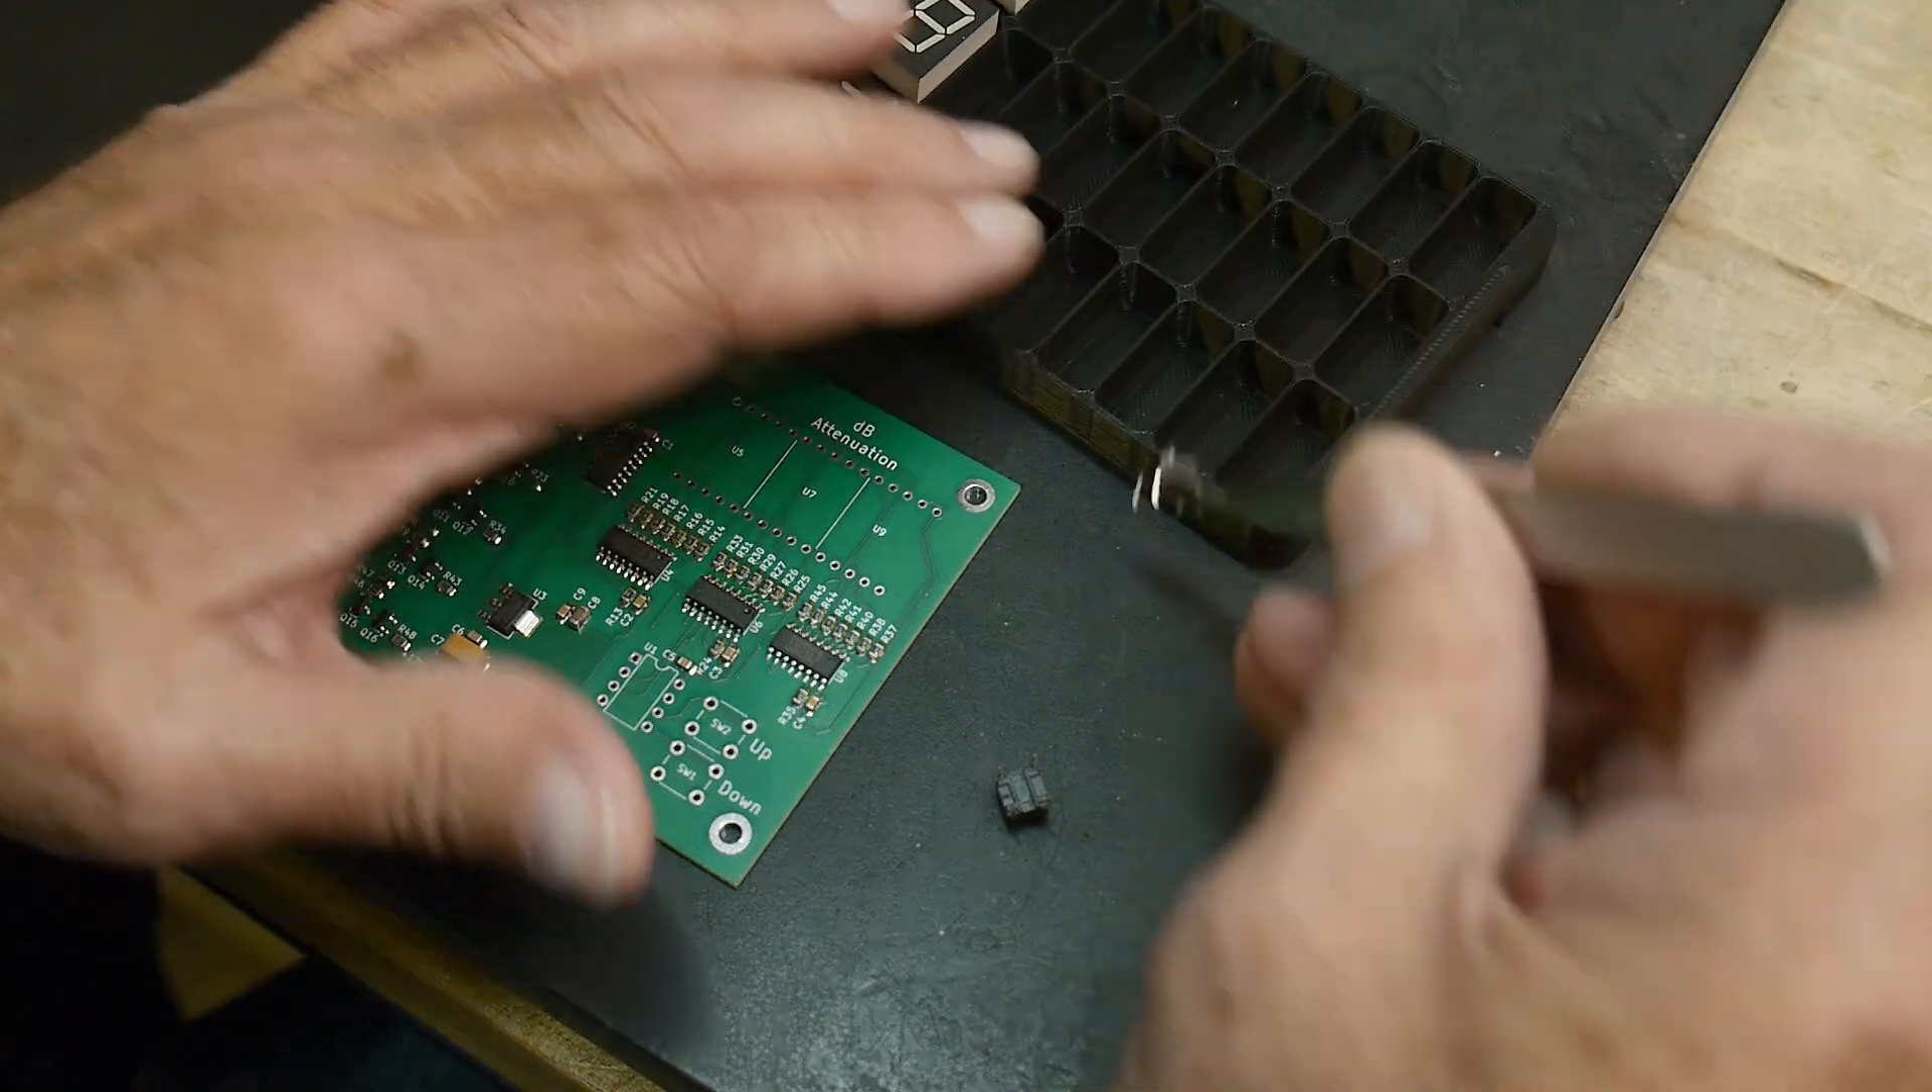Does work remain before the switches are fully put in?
Yes.